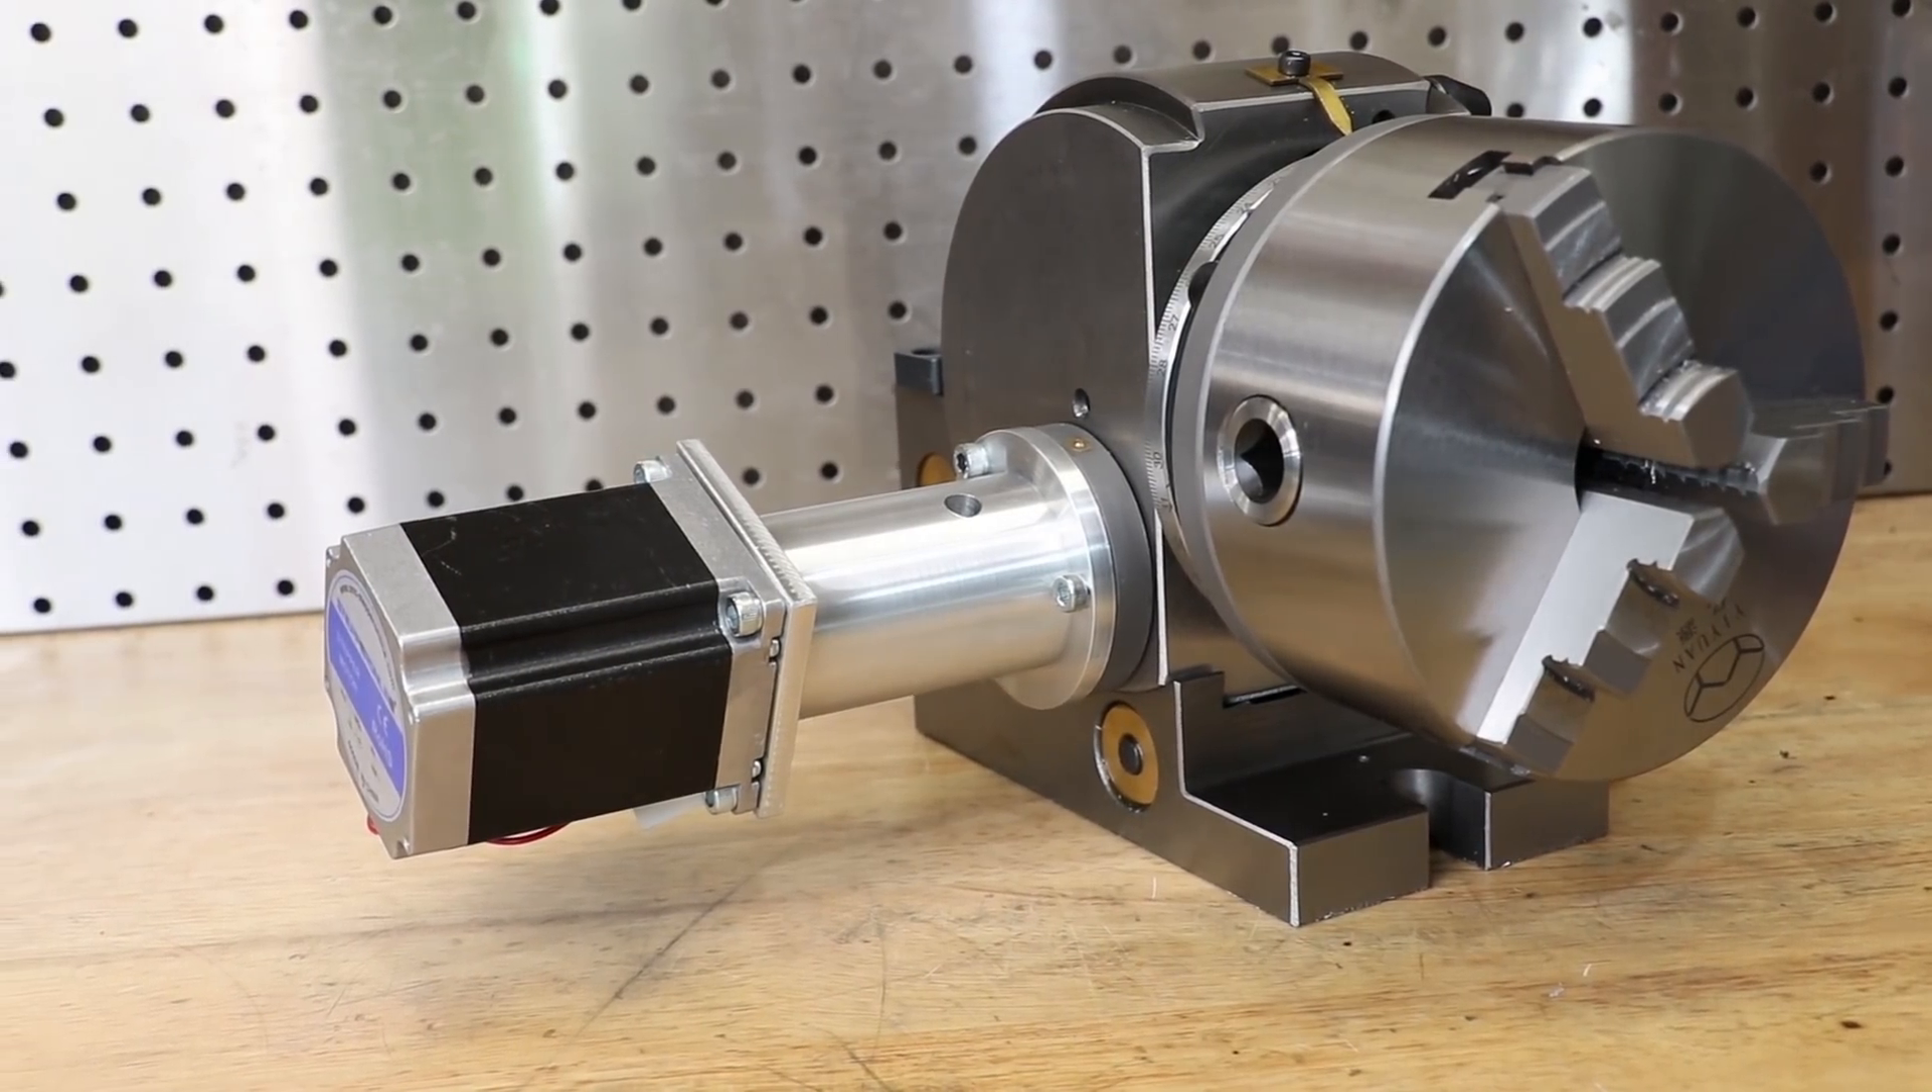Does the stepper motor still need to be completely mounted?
No.